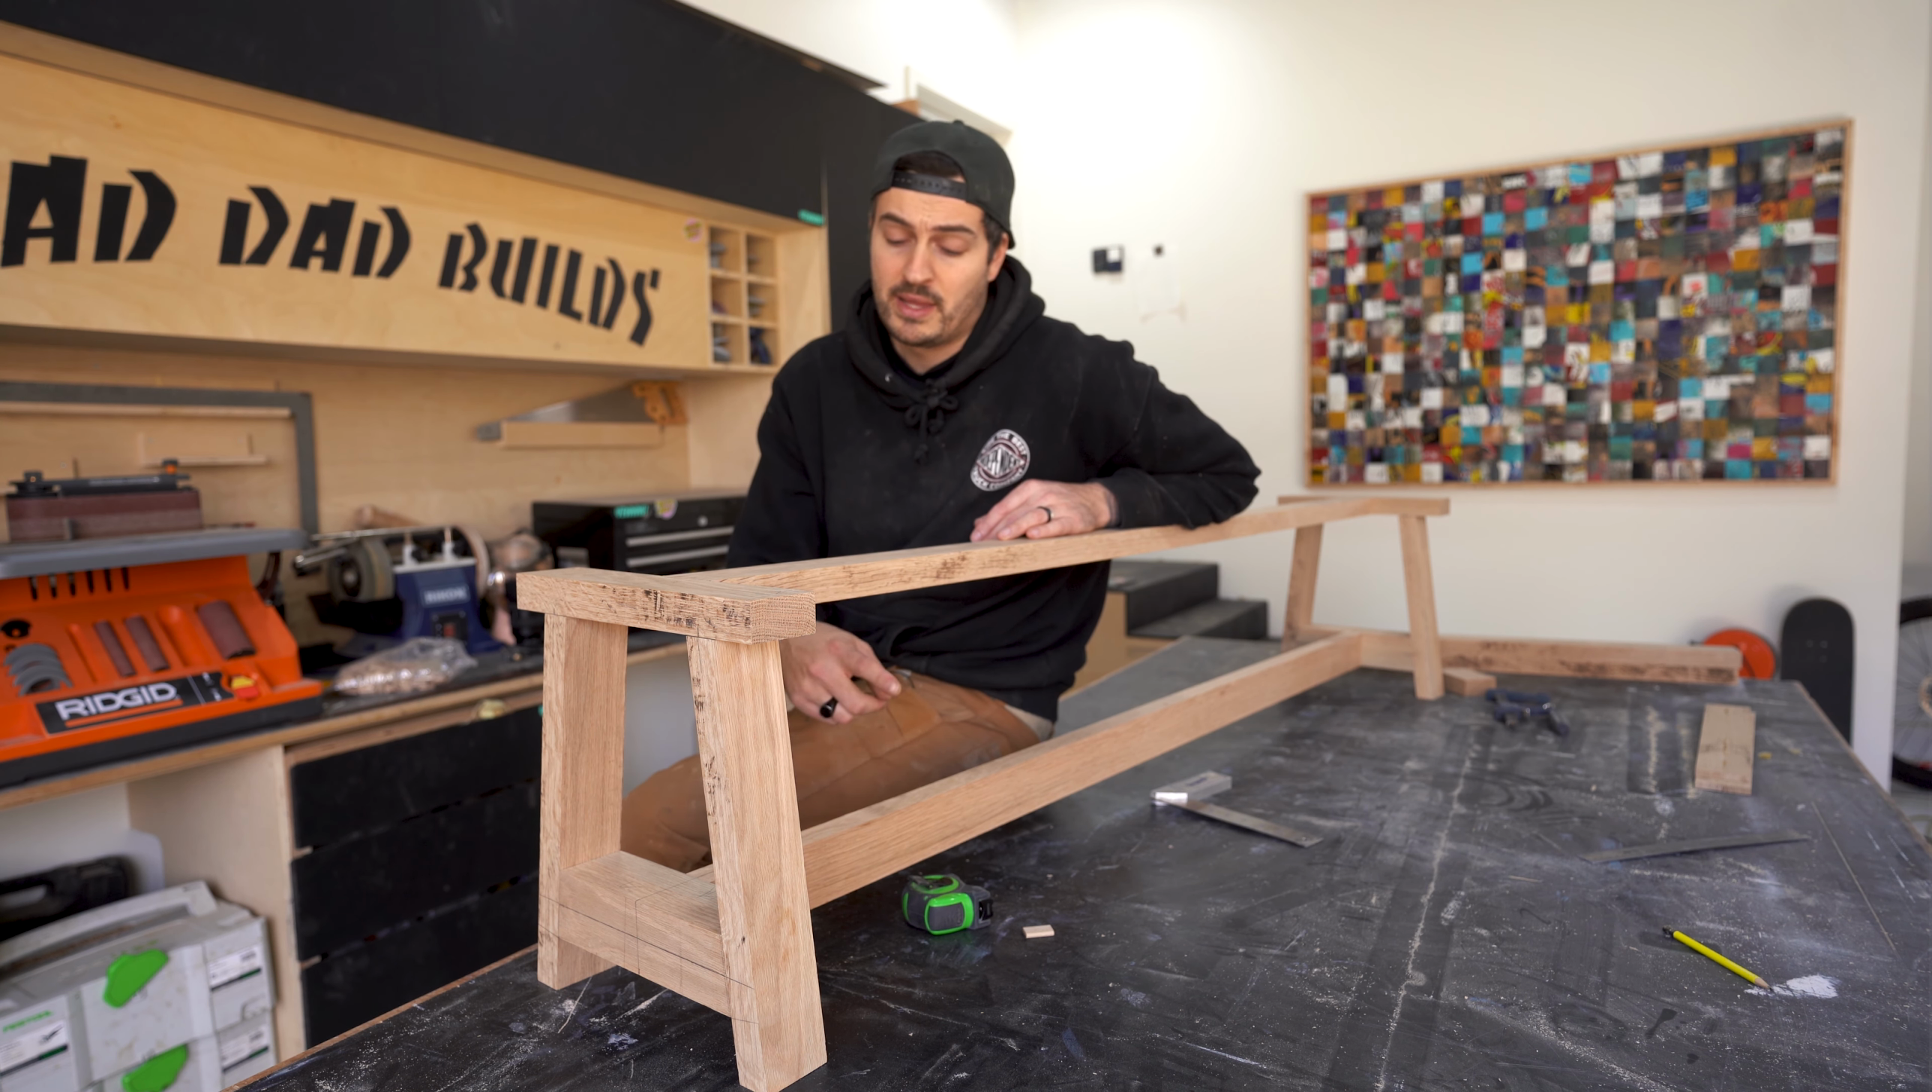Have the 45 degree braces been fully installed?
No.